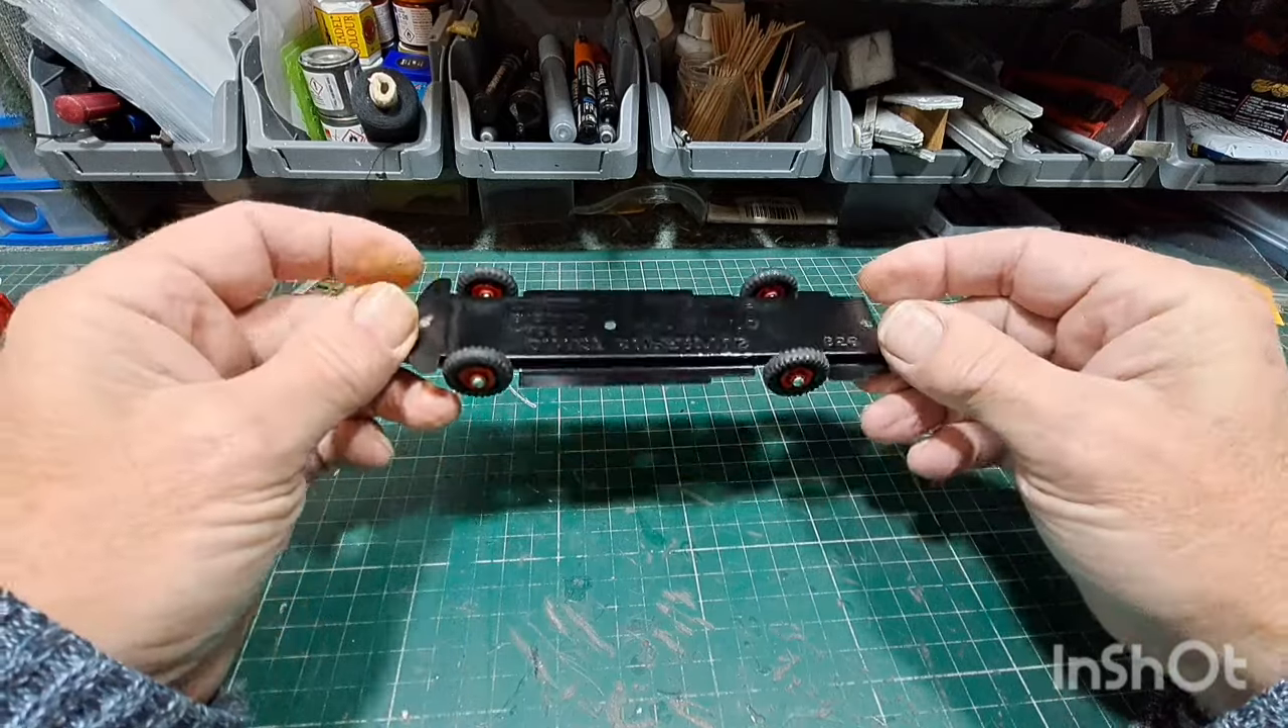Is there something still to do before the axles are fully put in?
No.